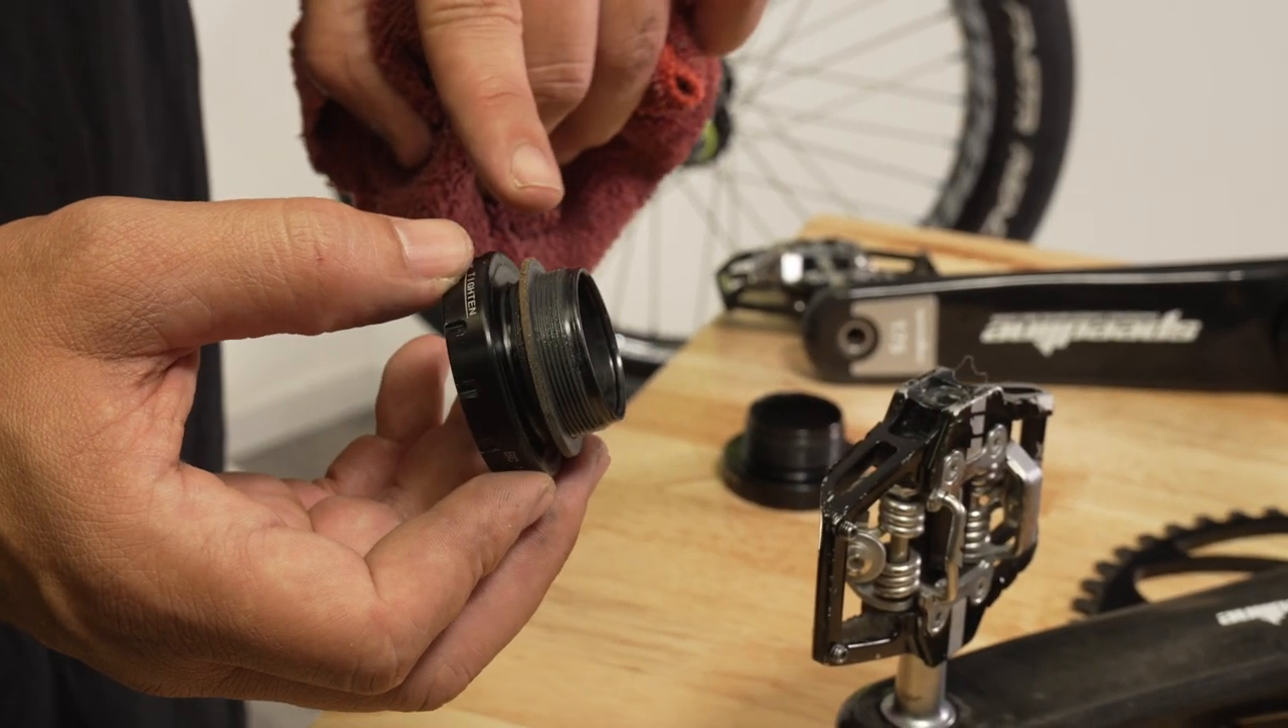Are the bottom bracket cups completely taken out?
Yes.